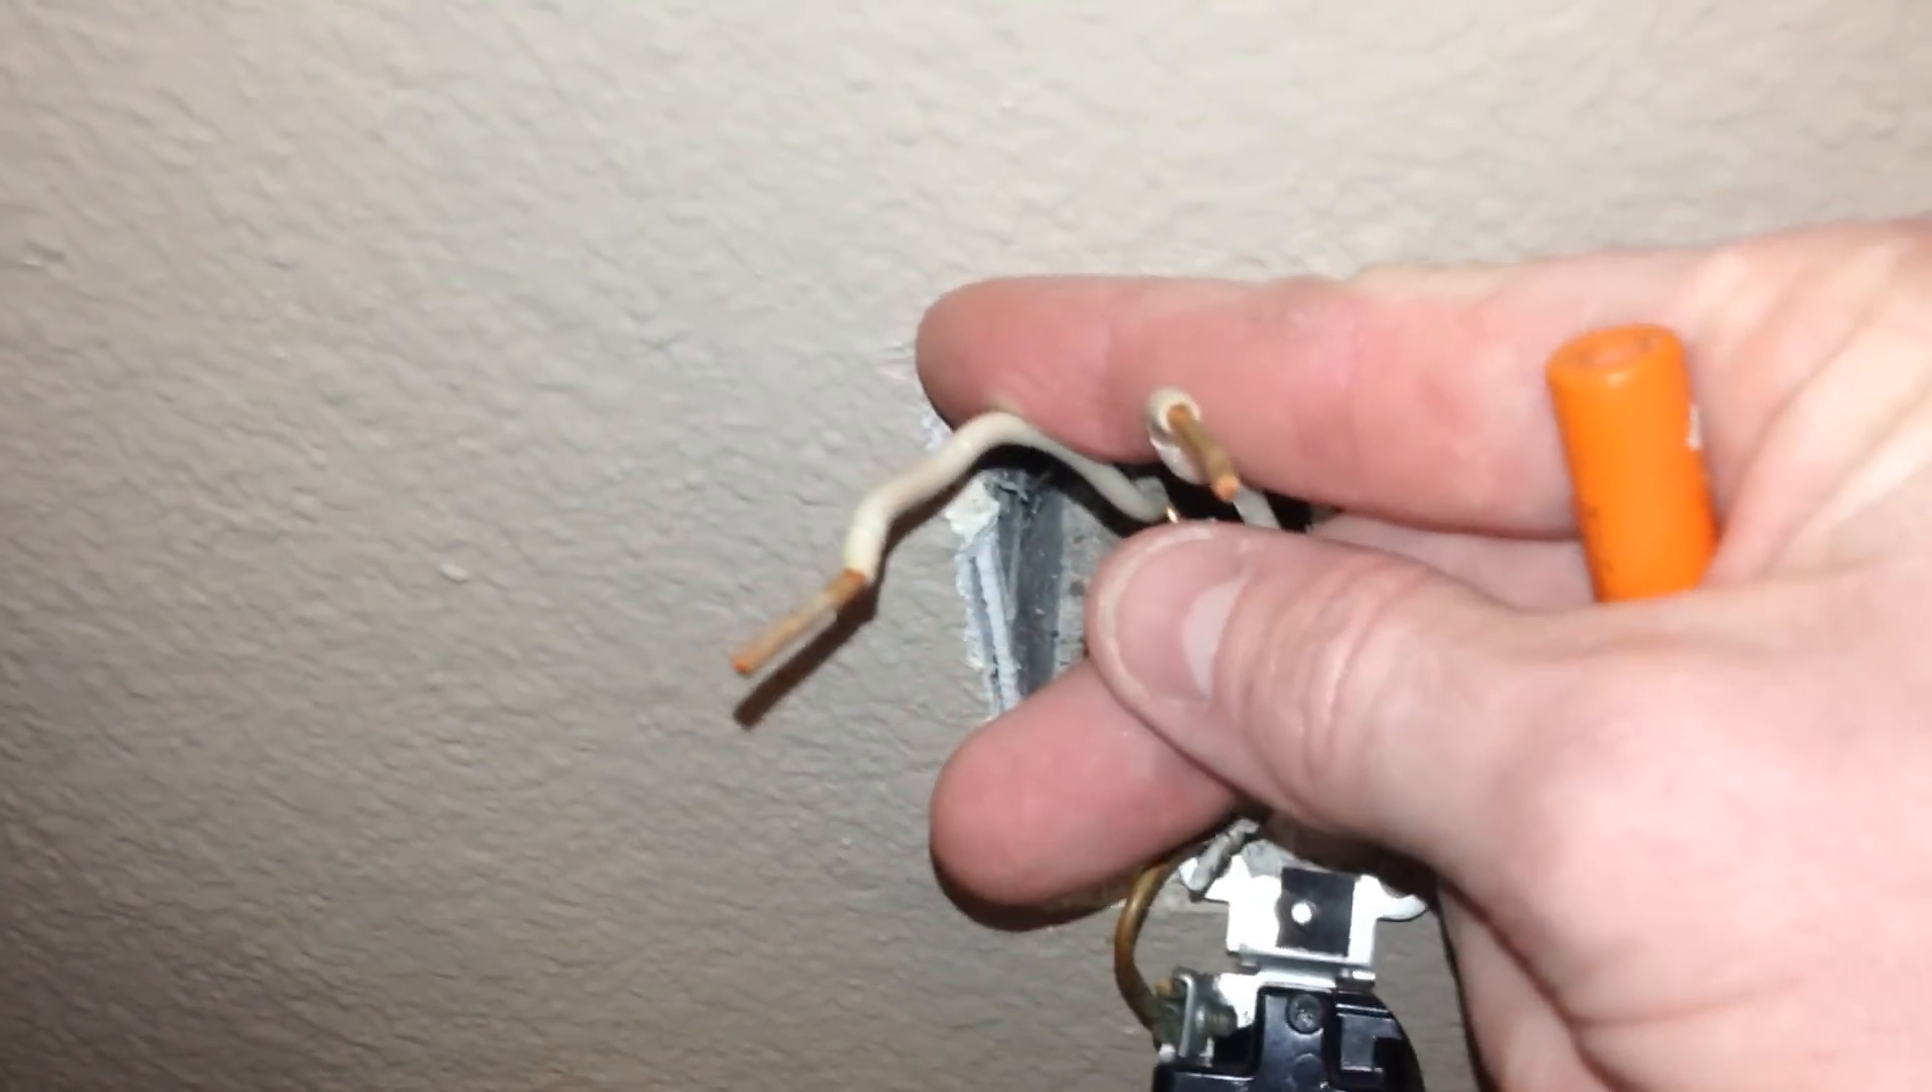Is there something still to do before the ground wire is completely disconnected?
Yes.